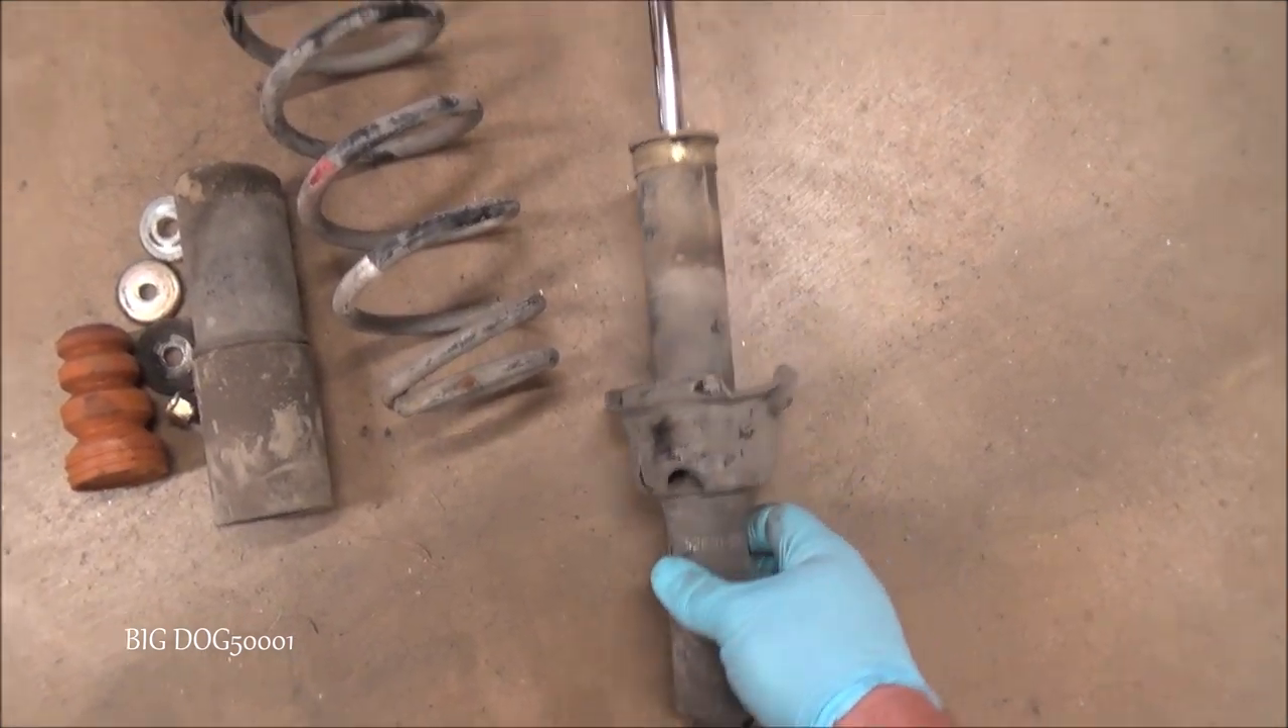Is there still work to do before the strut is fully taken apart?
No.